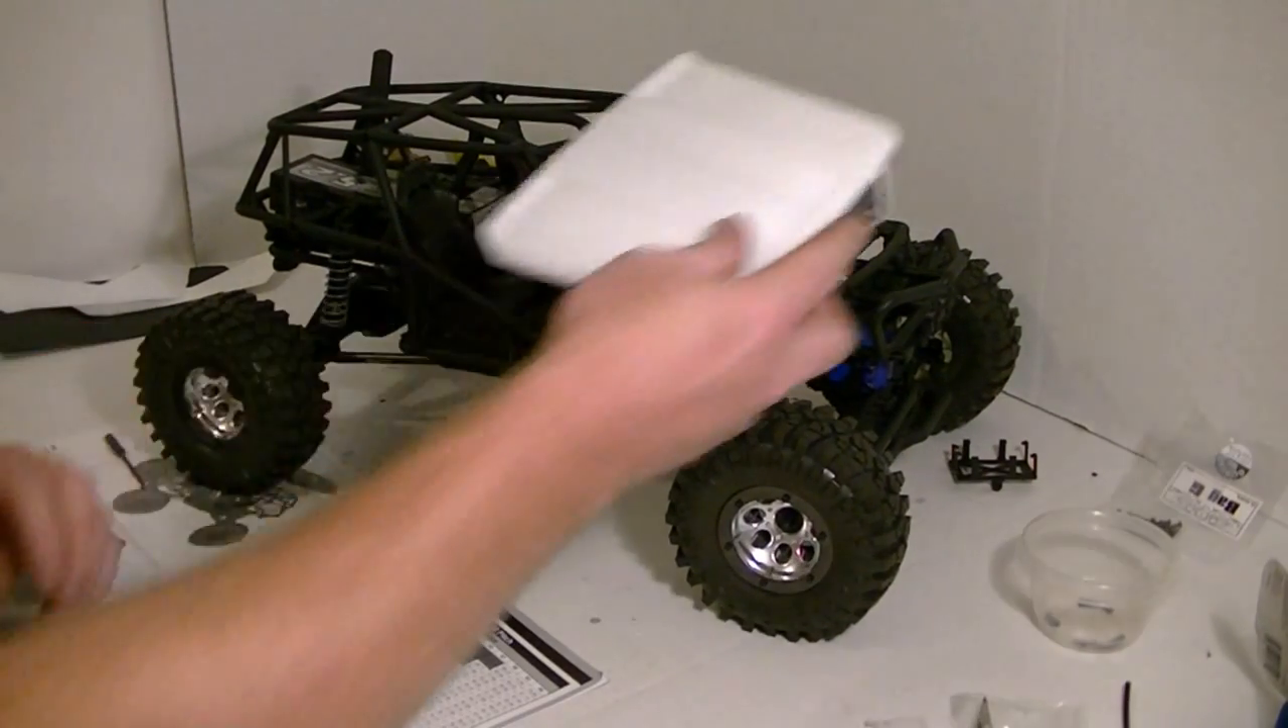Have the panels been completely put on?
No.